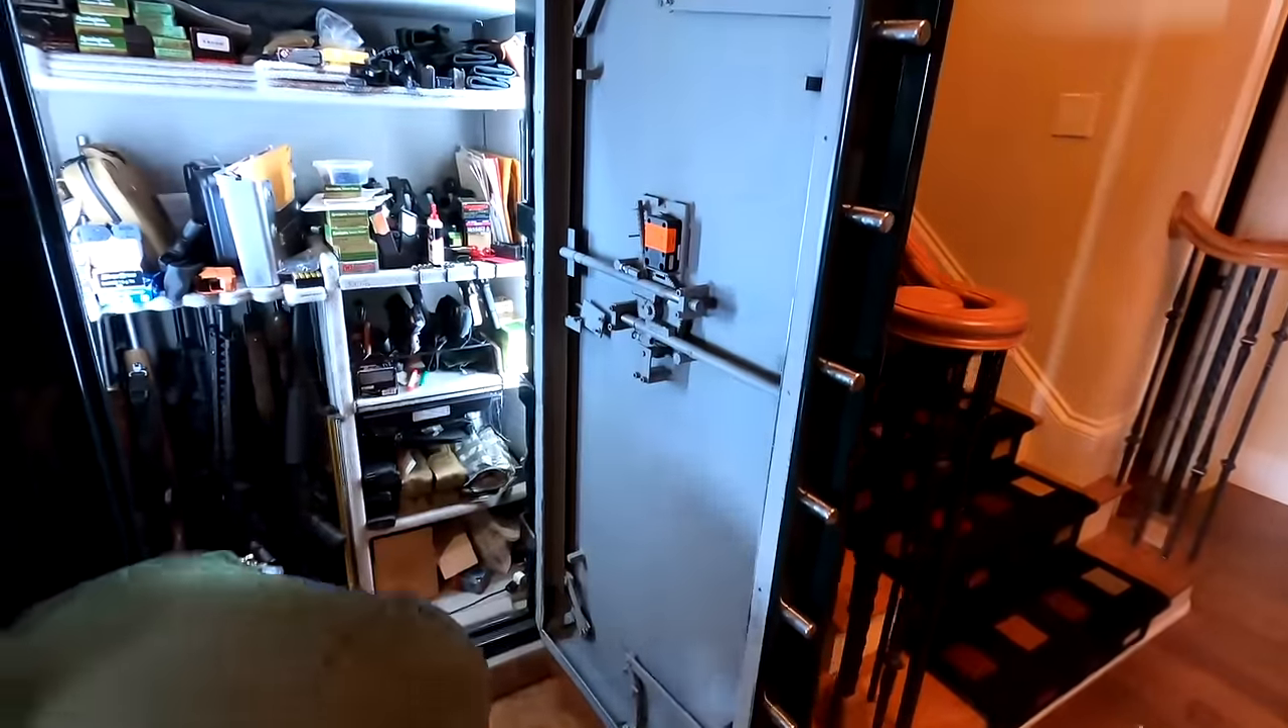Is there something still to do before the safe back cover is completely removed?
No.